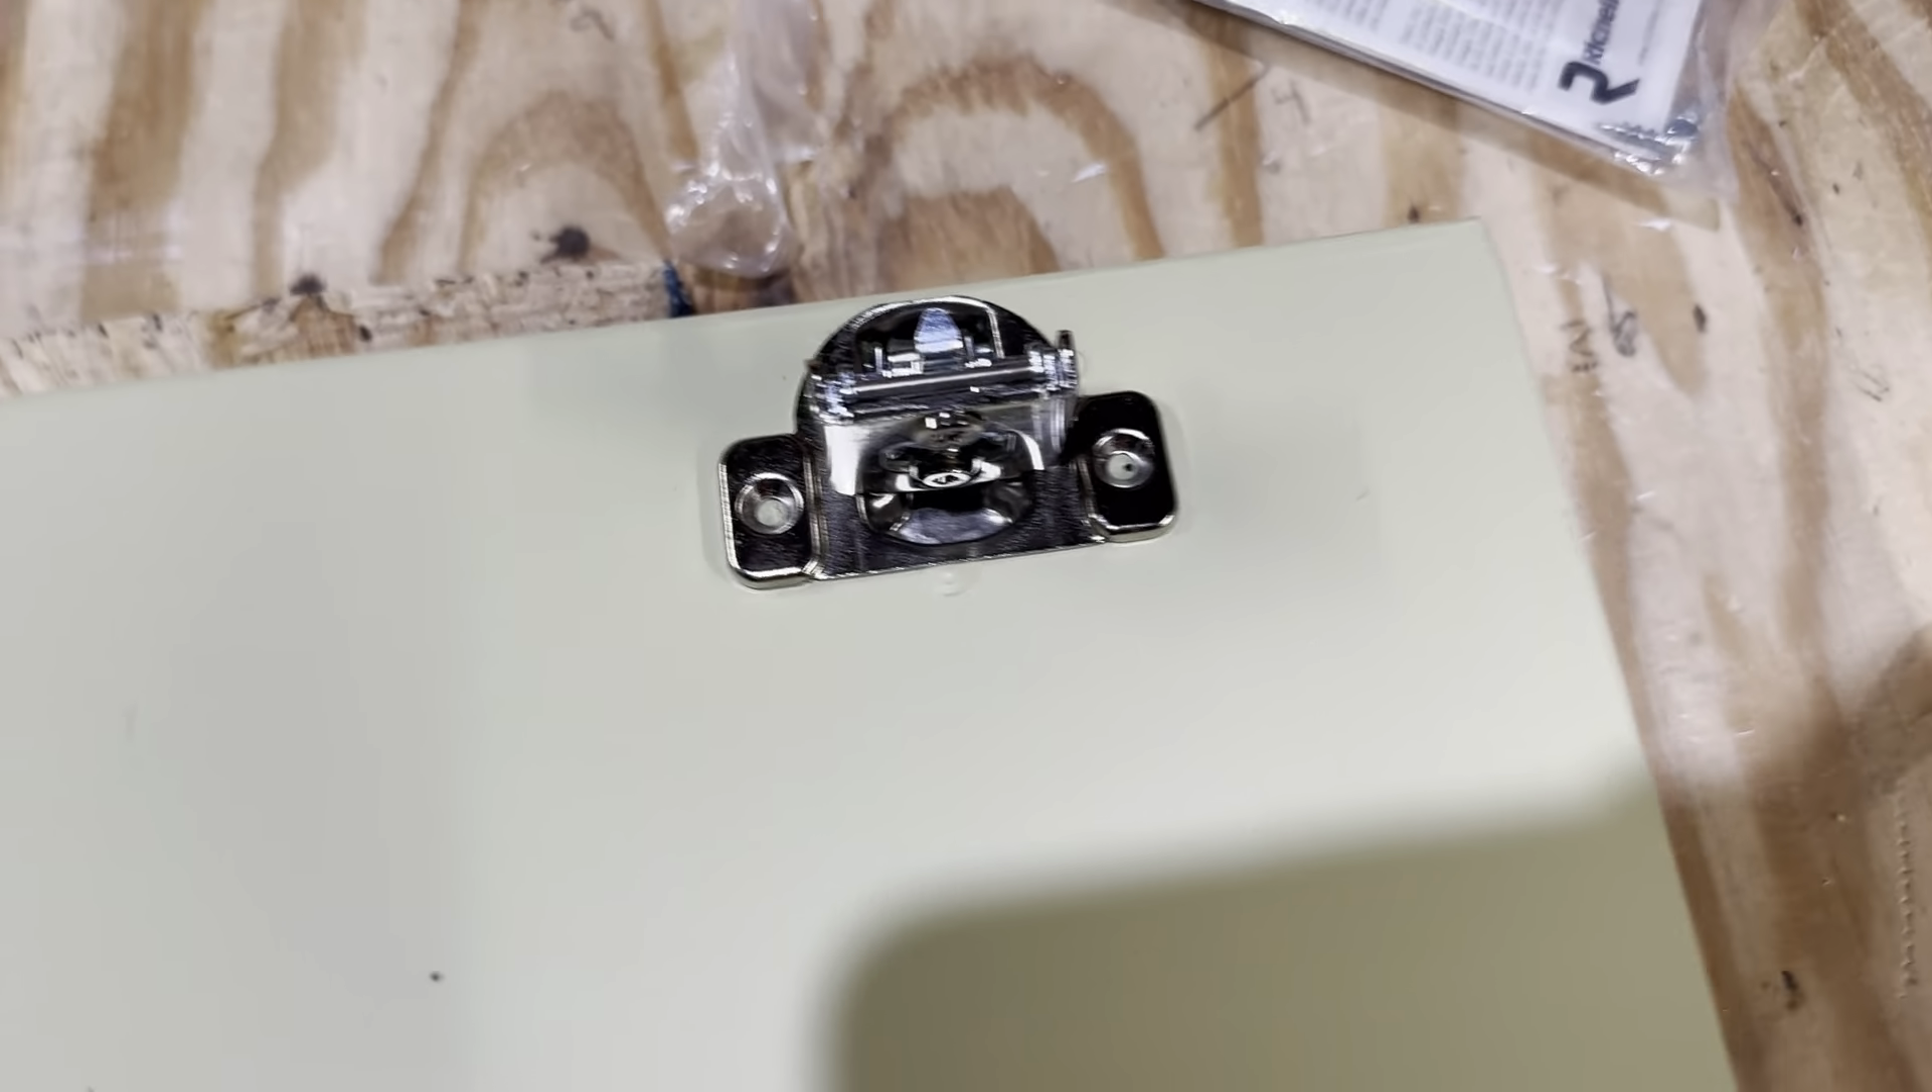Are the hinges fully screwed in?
No.